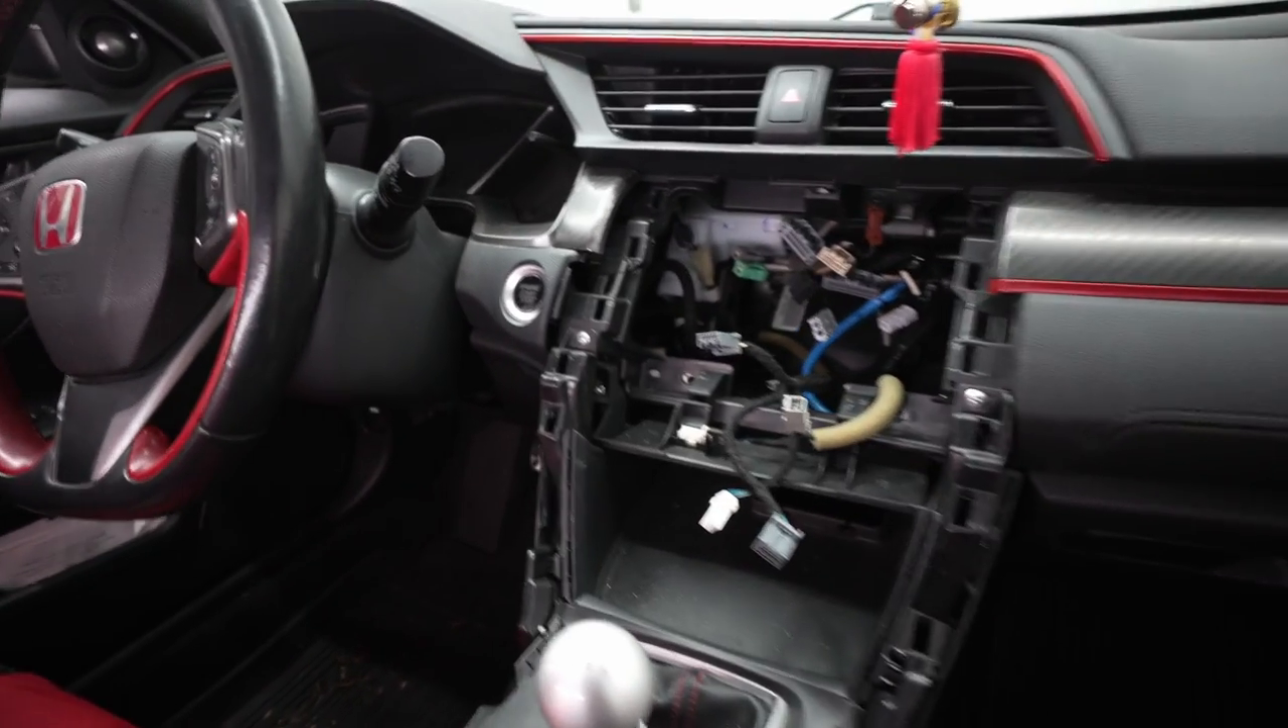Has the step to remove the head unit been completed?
Yes.